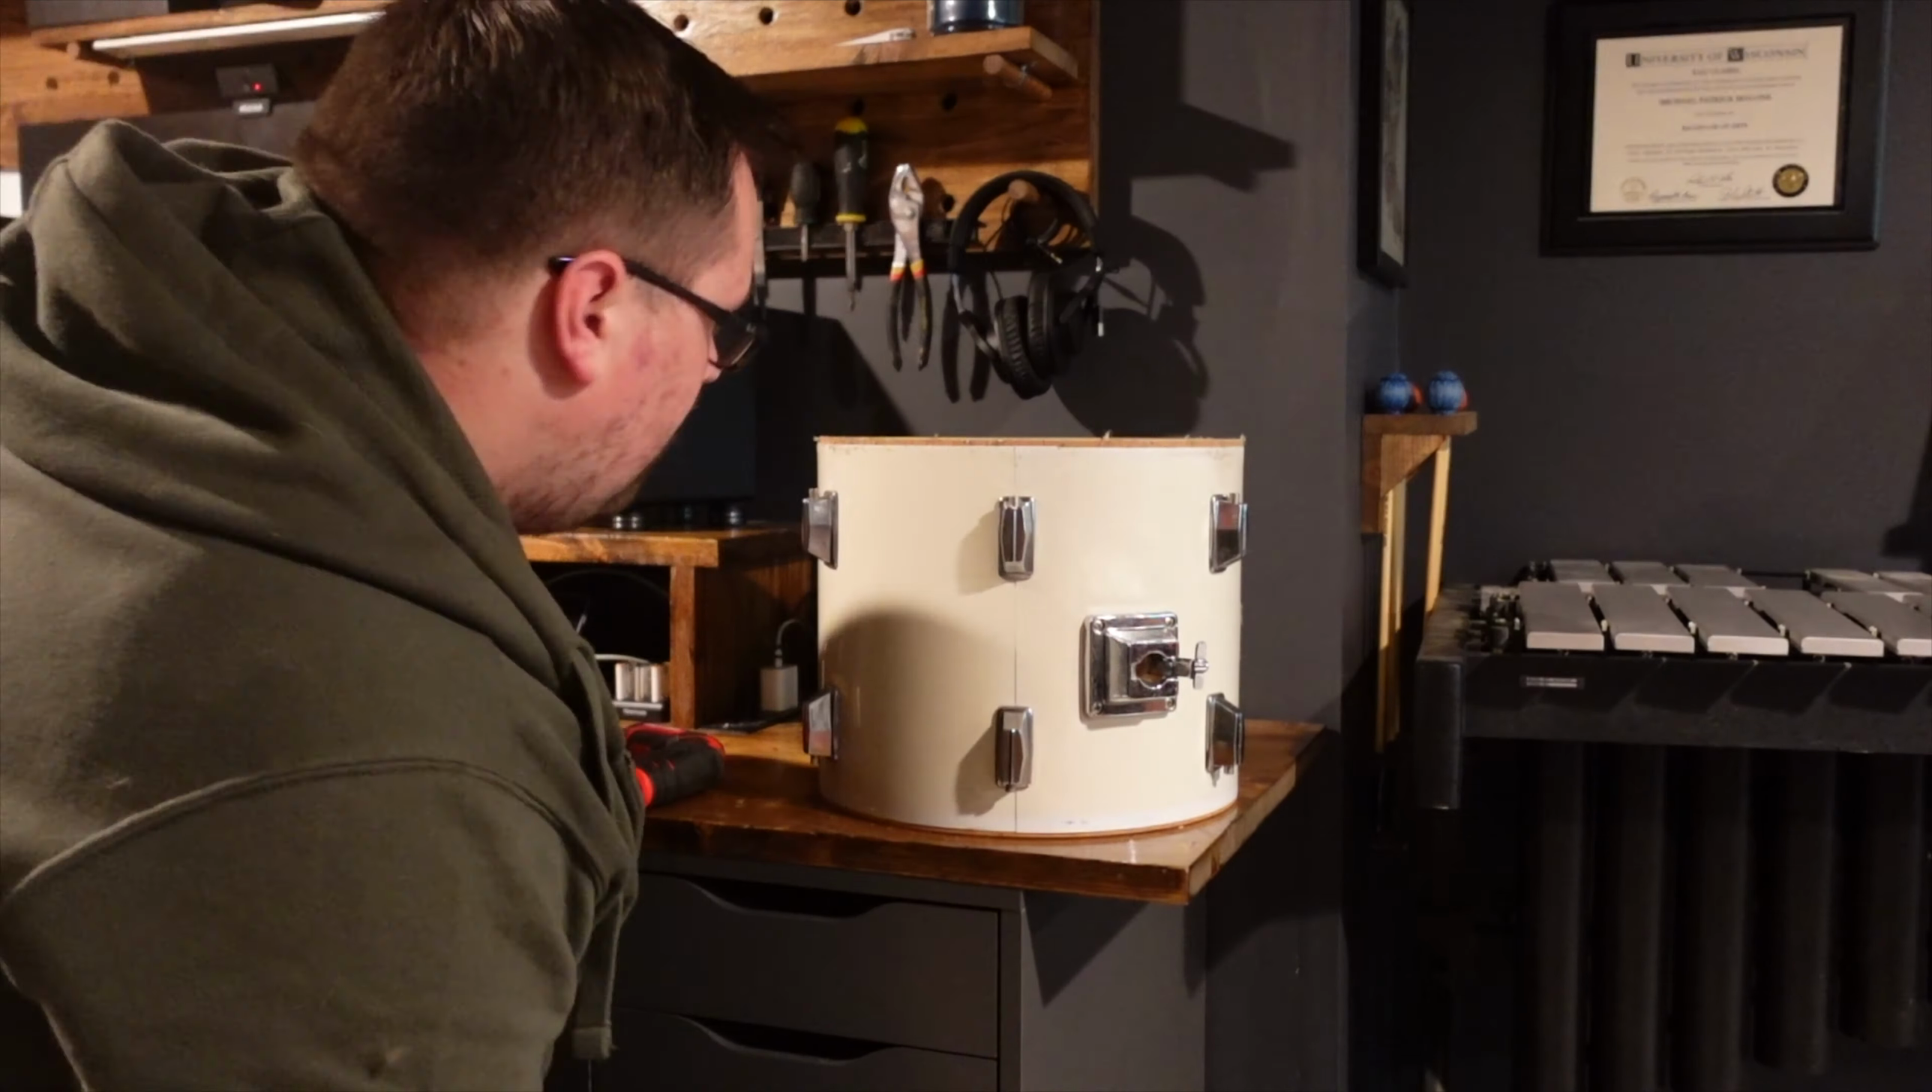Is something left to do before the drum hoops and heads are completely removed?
No.